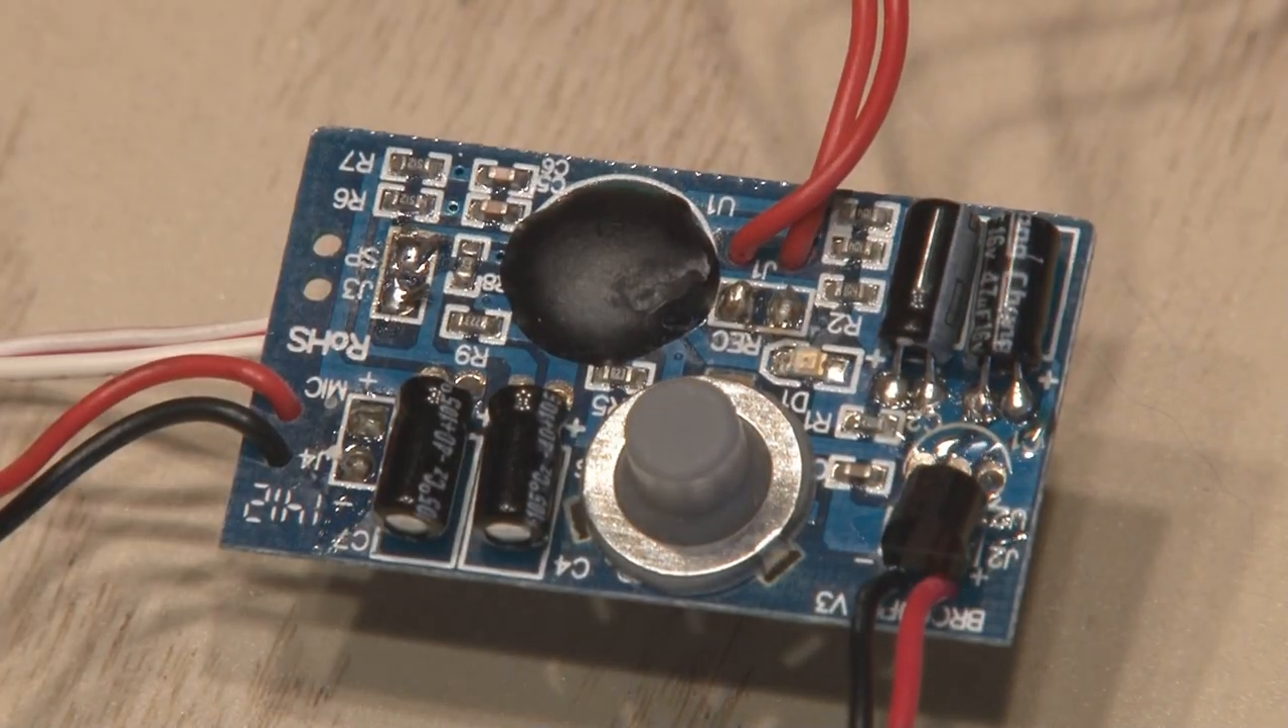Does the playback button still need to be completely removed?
Yes.